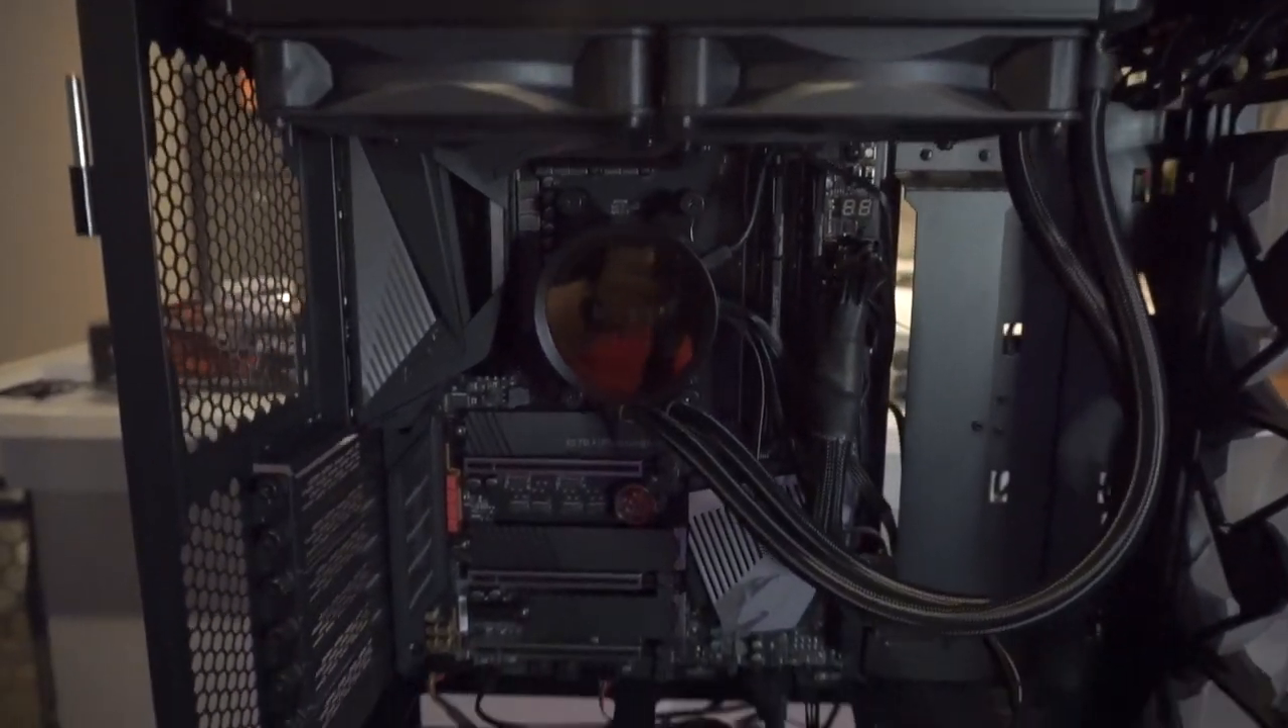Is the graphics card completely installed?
No.